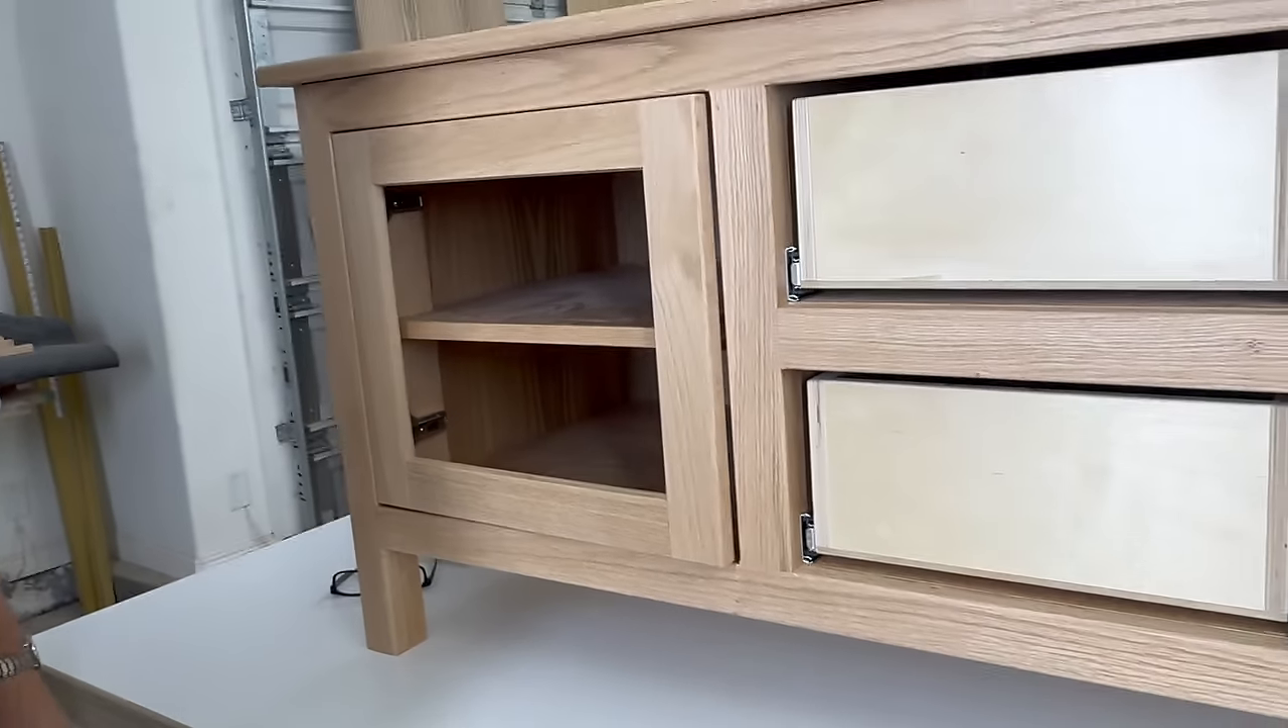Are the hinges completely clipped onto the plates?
Yes.